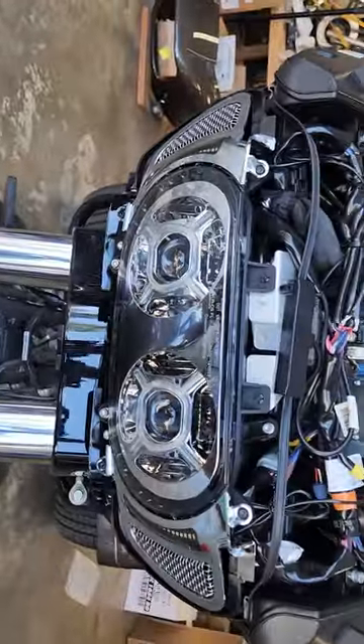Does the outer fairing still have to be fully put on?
Yes.